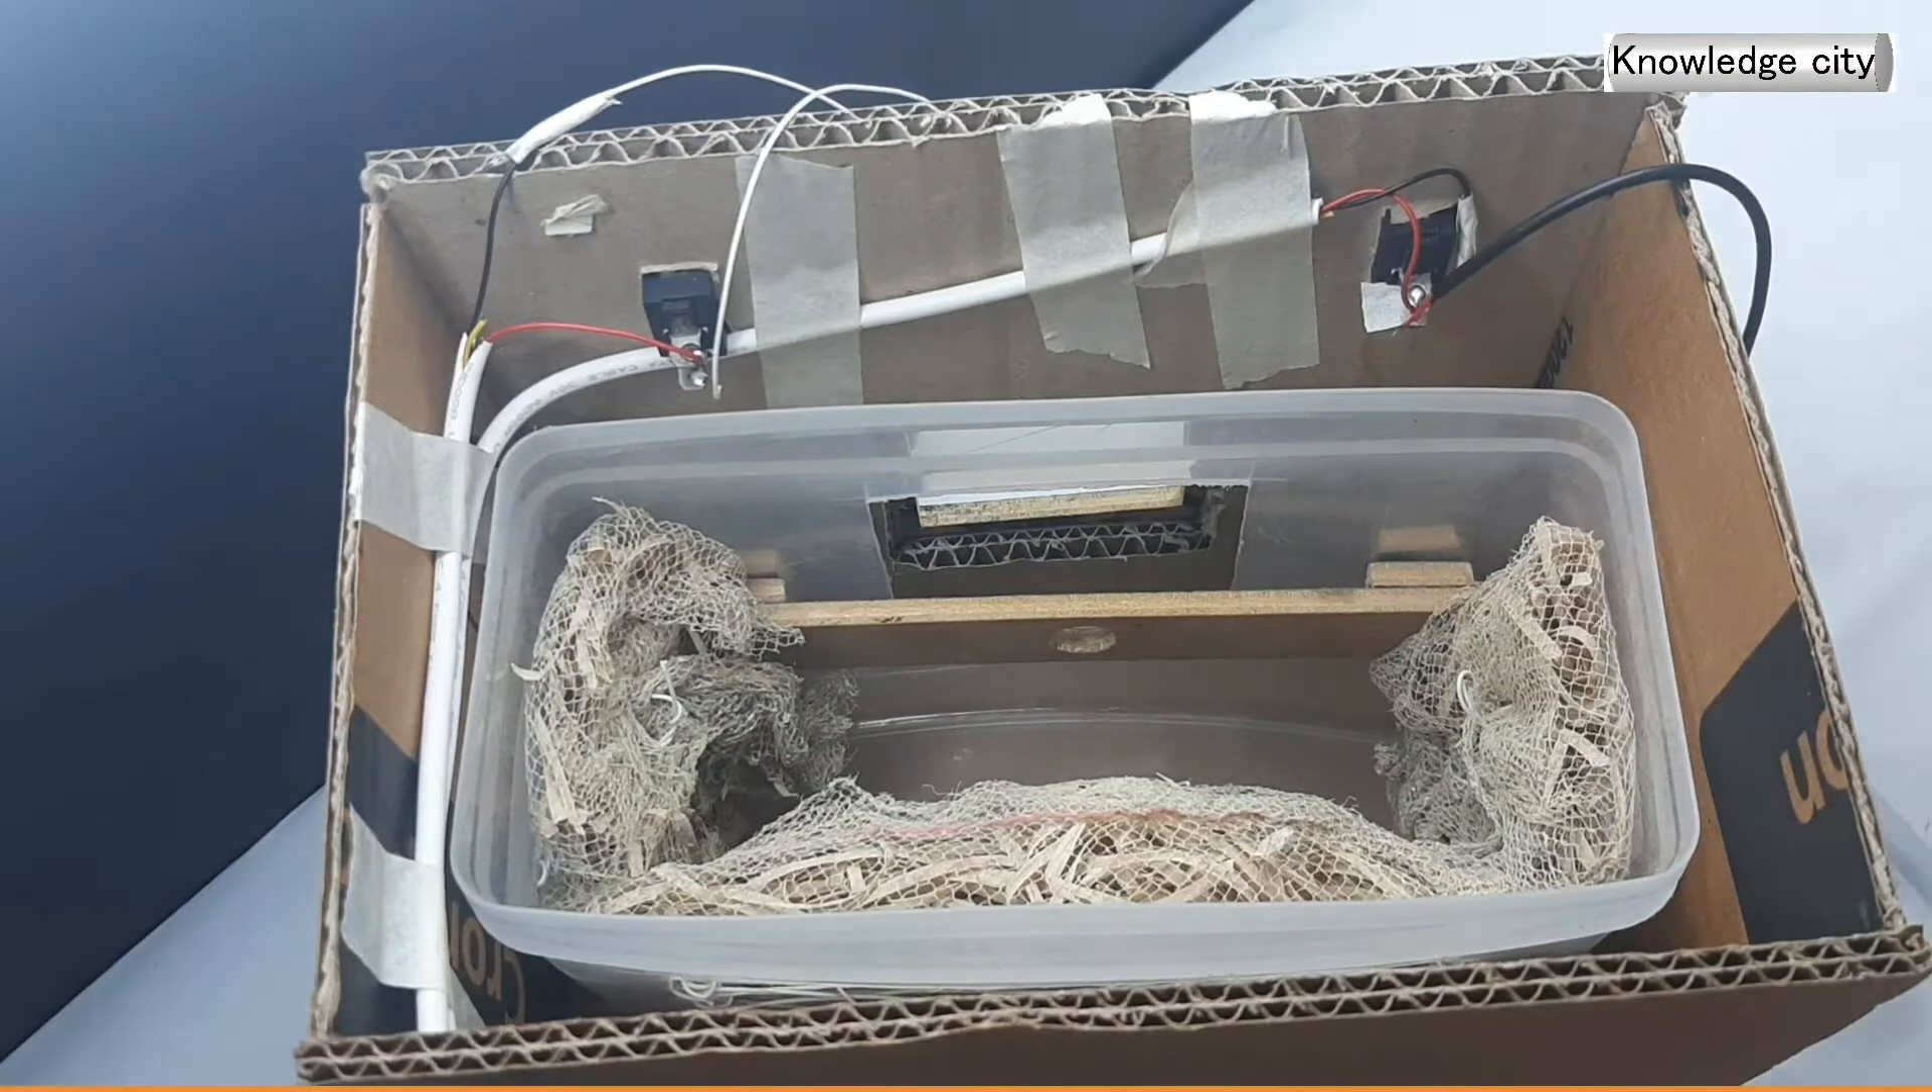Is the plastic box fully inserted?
Yes.